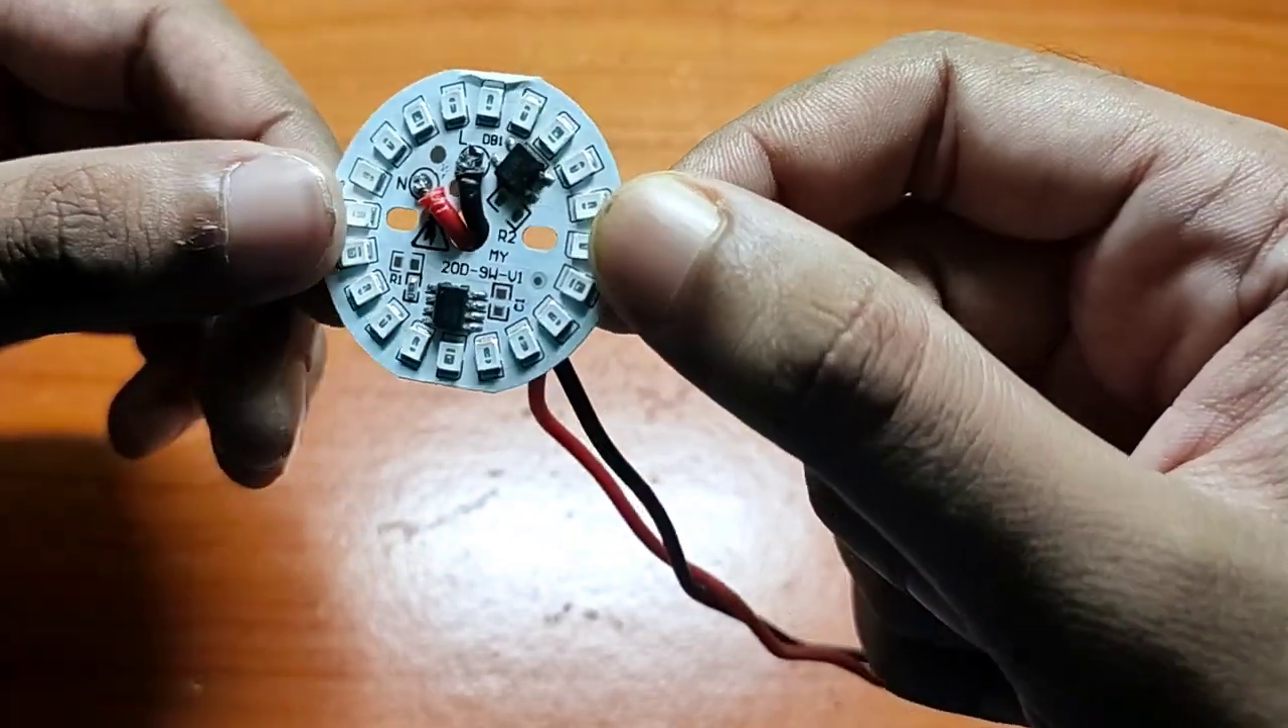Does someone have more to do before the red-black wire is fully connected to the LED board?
No.